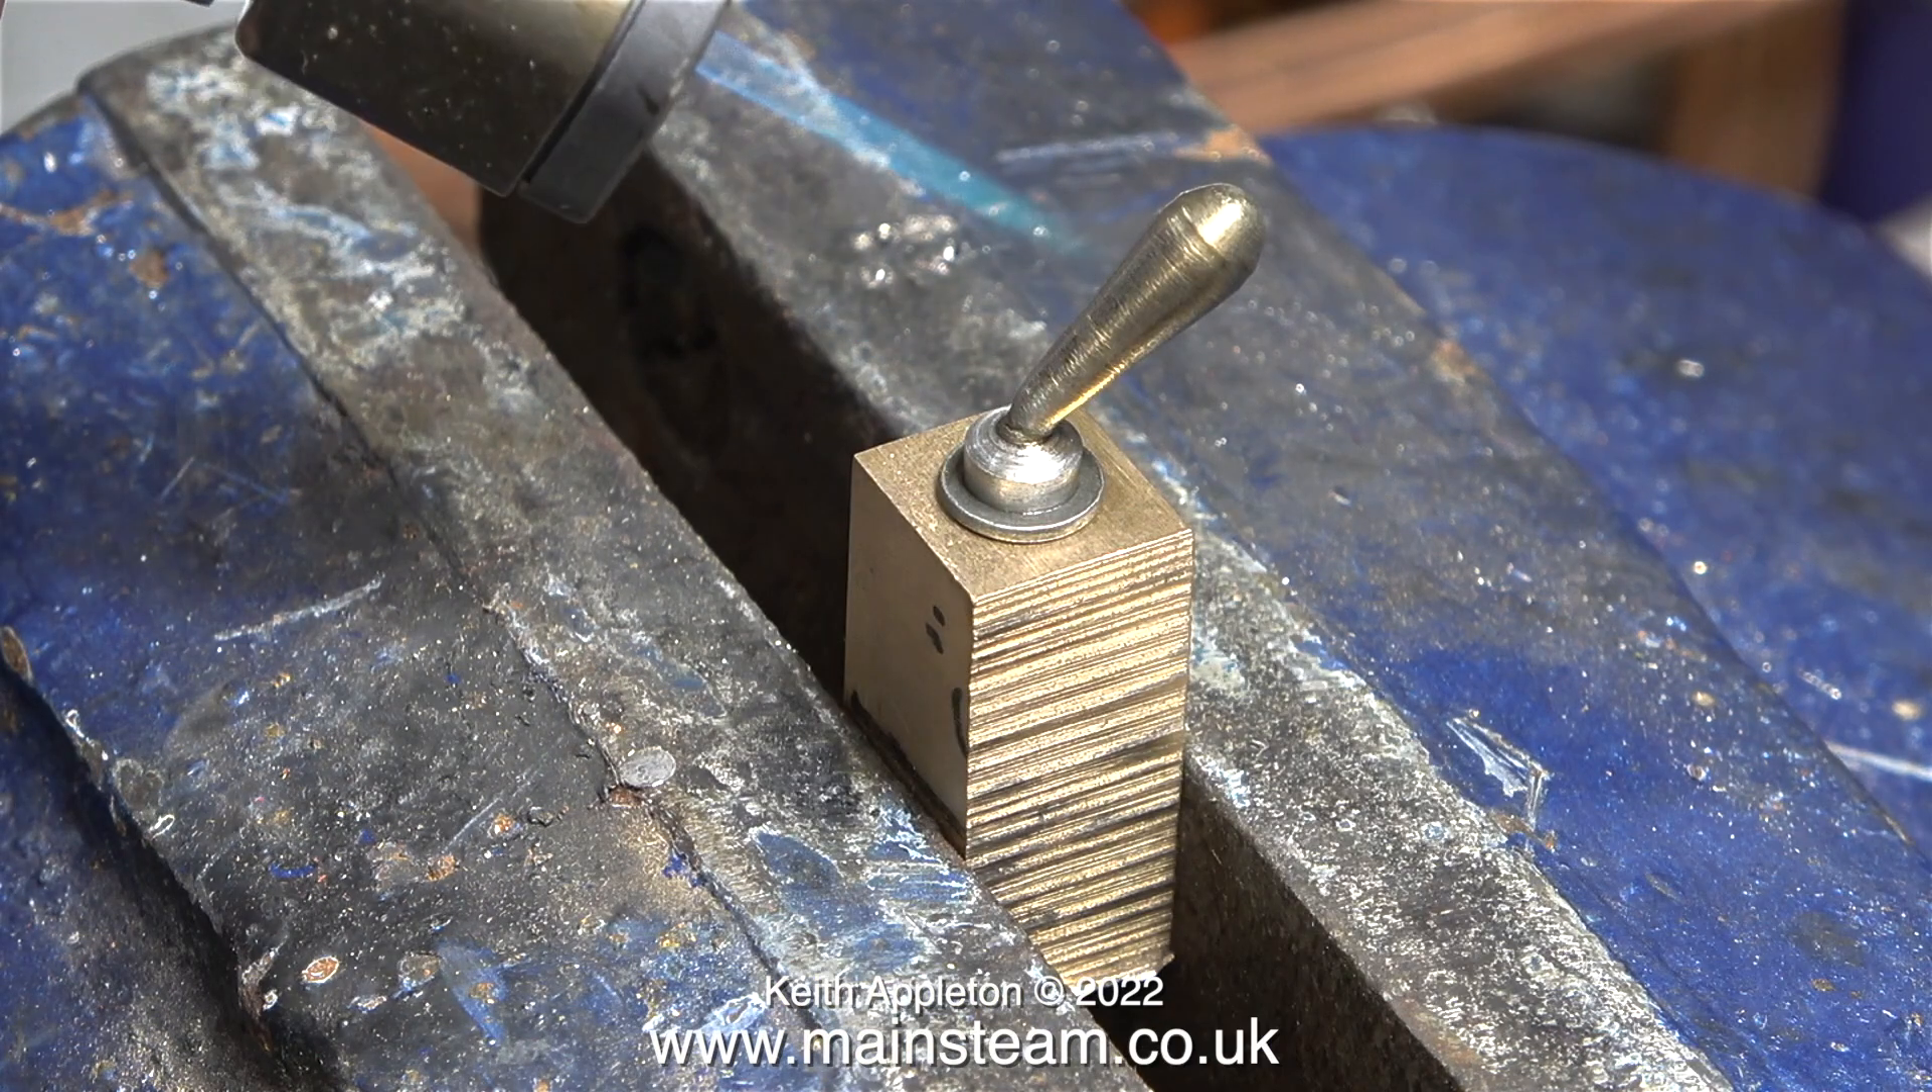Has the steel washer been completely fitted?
Yes.